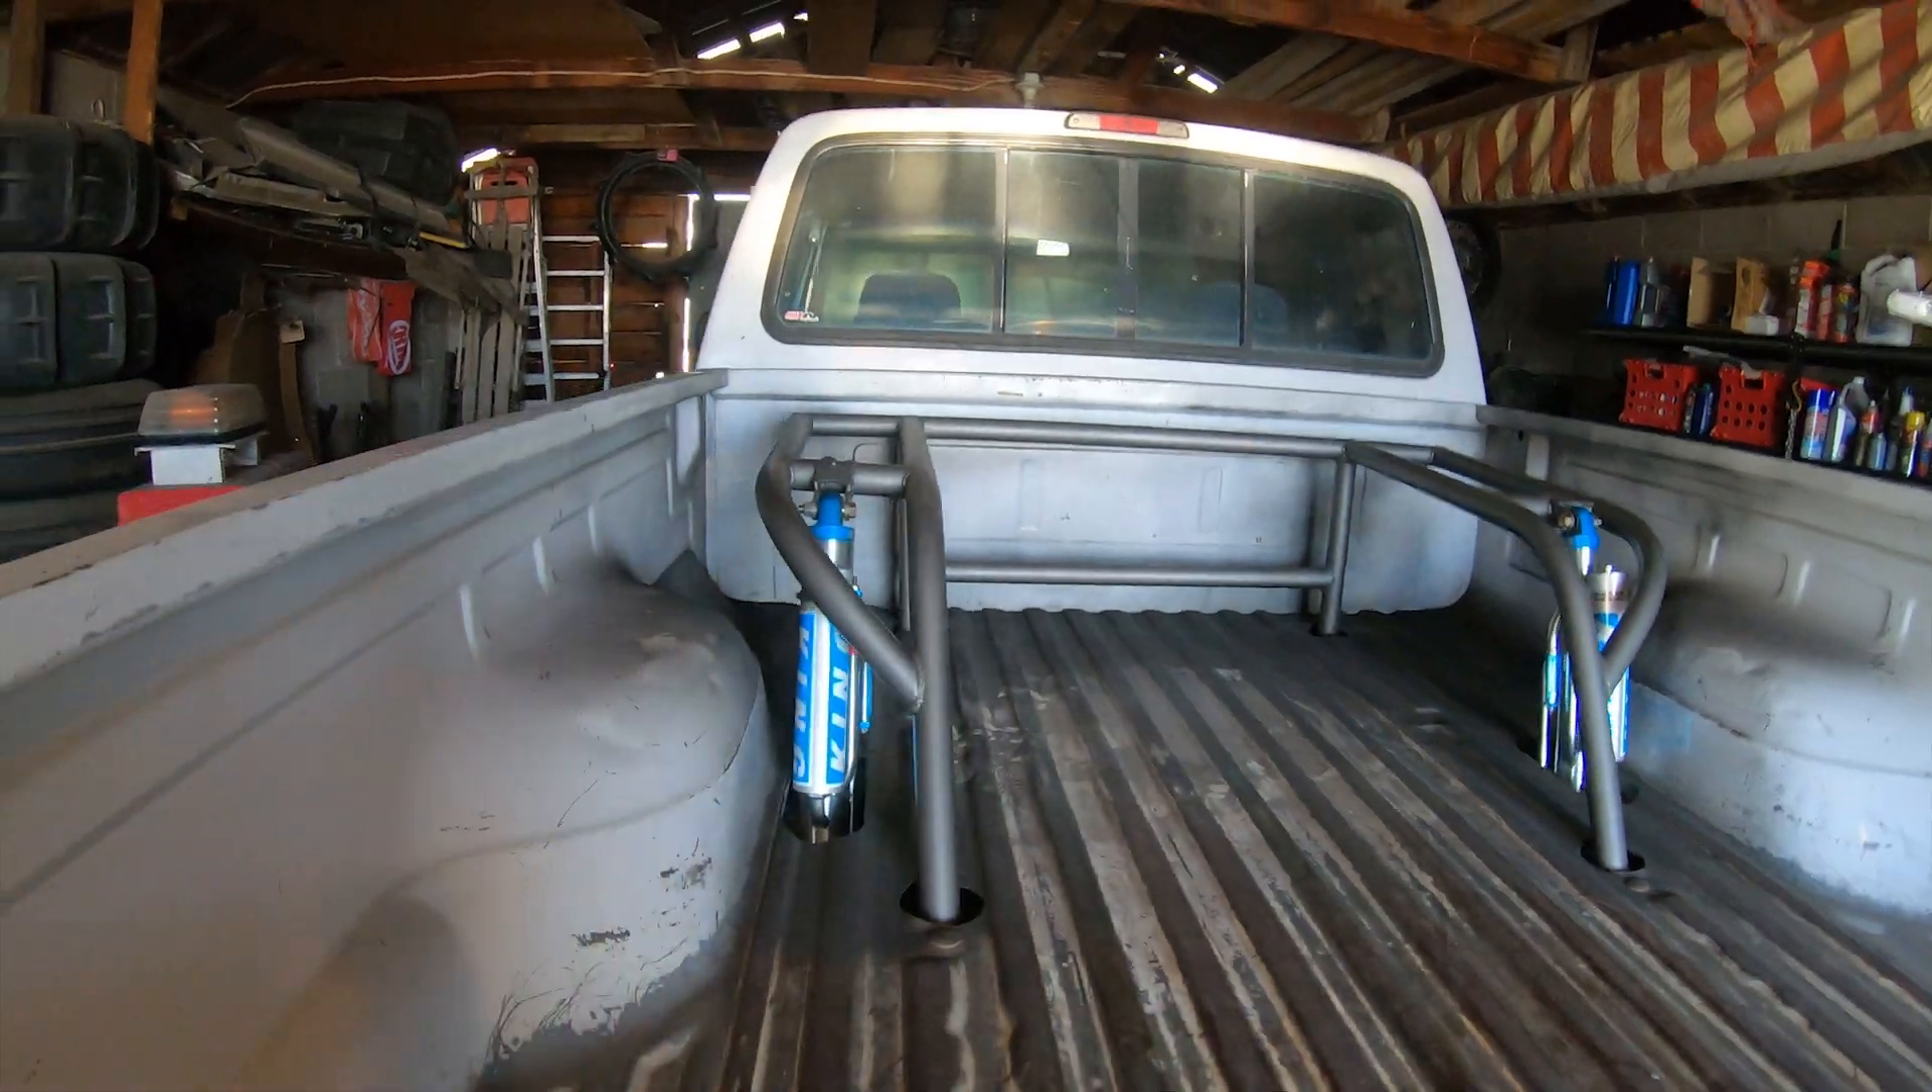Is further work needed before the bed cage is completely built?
No.